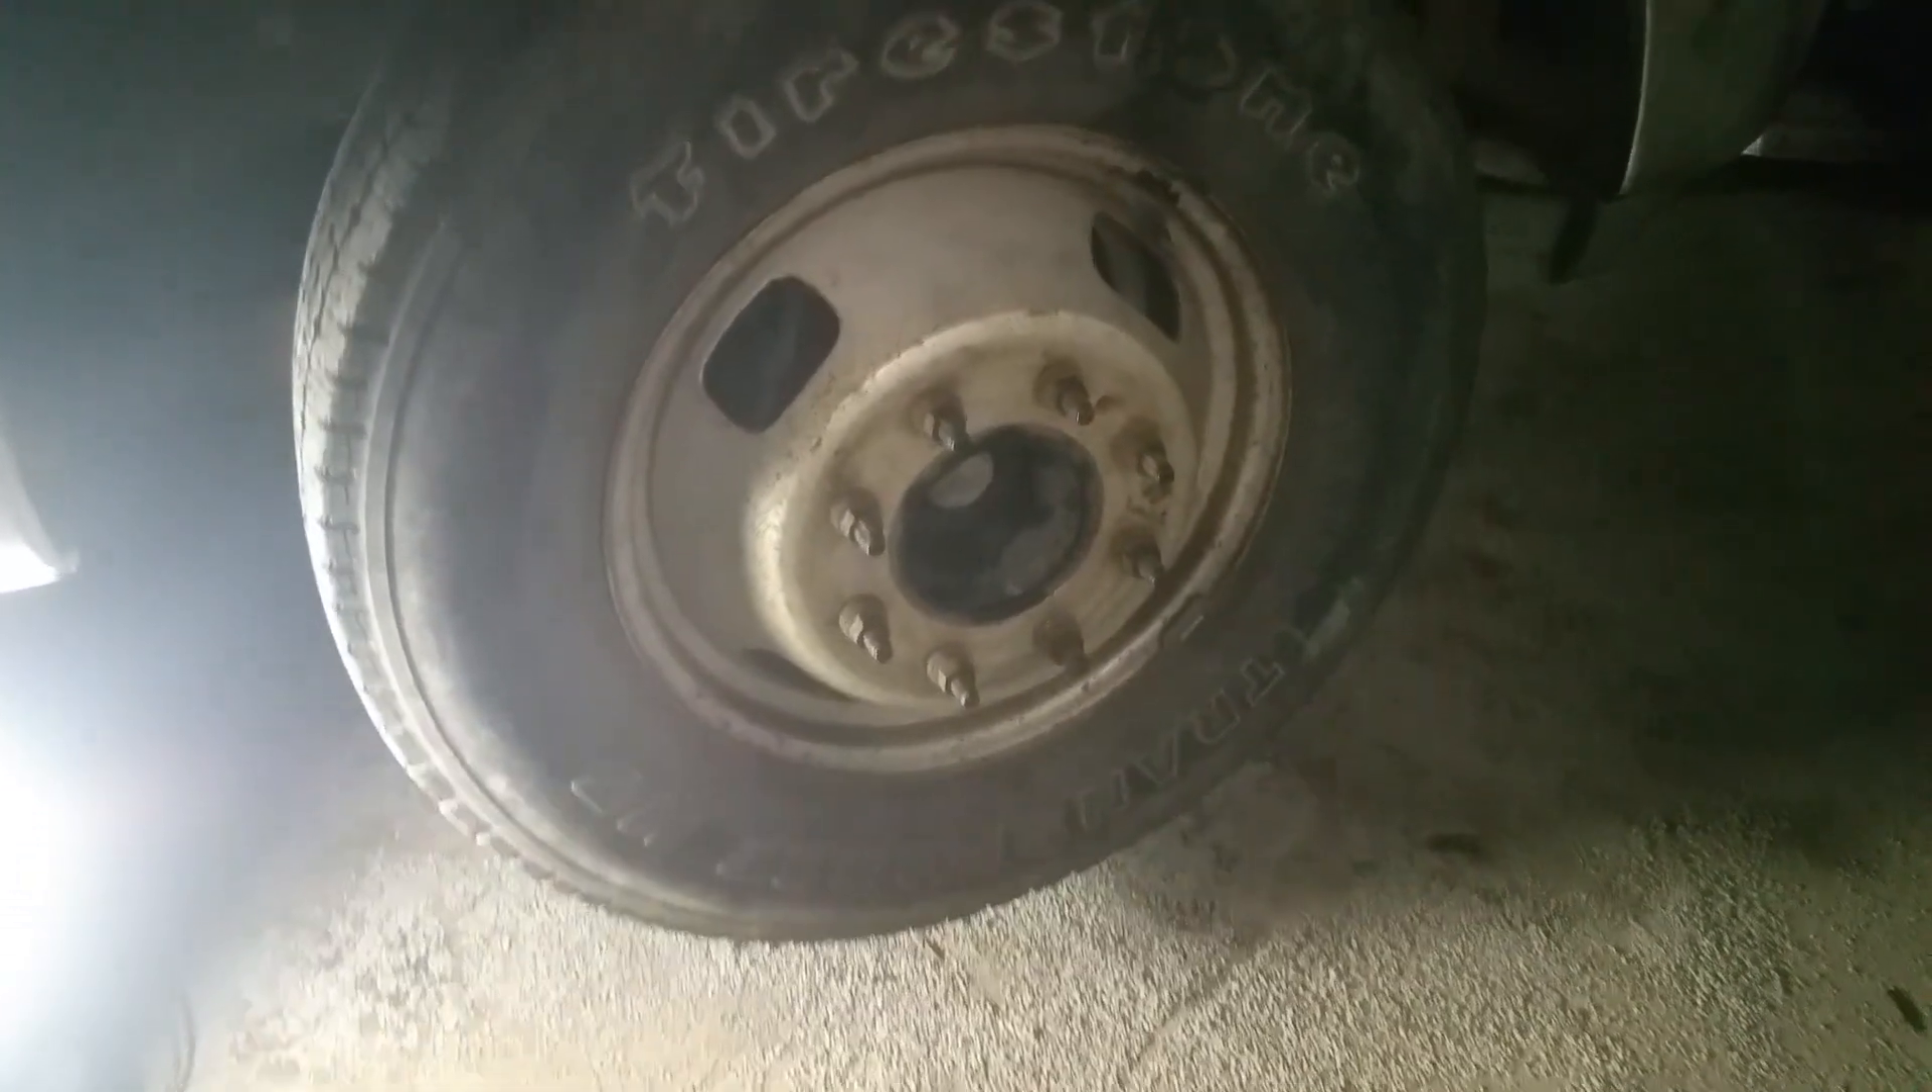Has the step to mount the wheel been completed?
Yes.